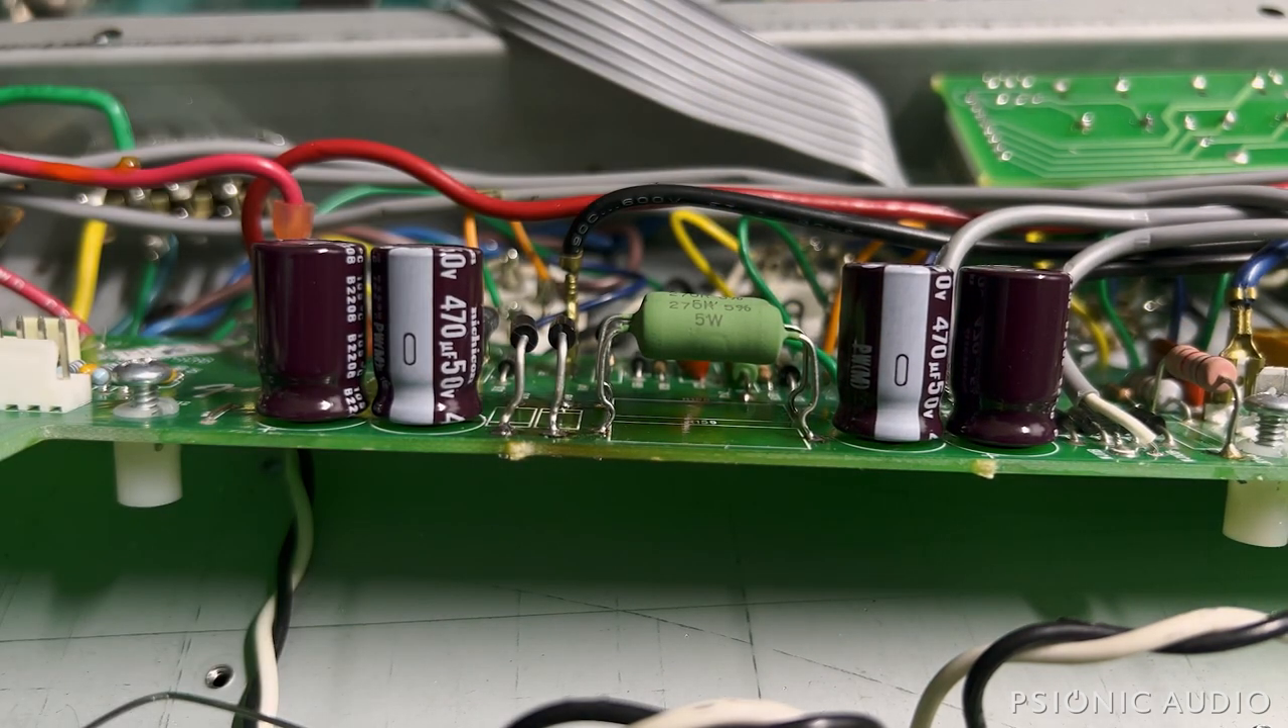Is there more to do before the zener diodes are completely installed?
No.